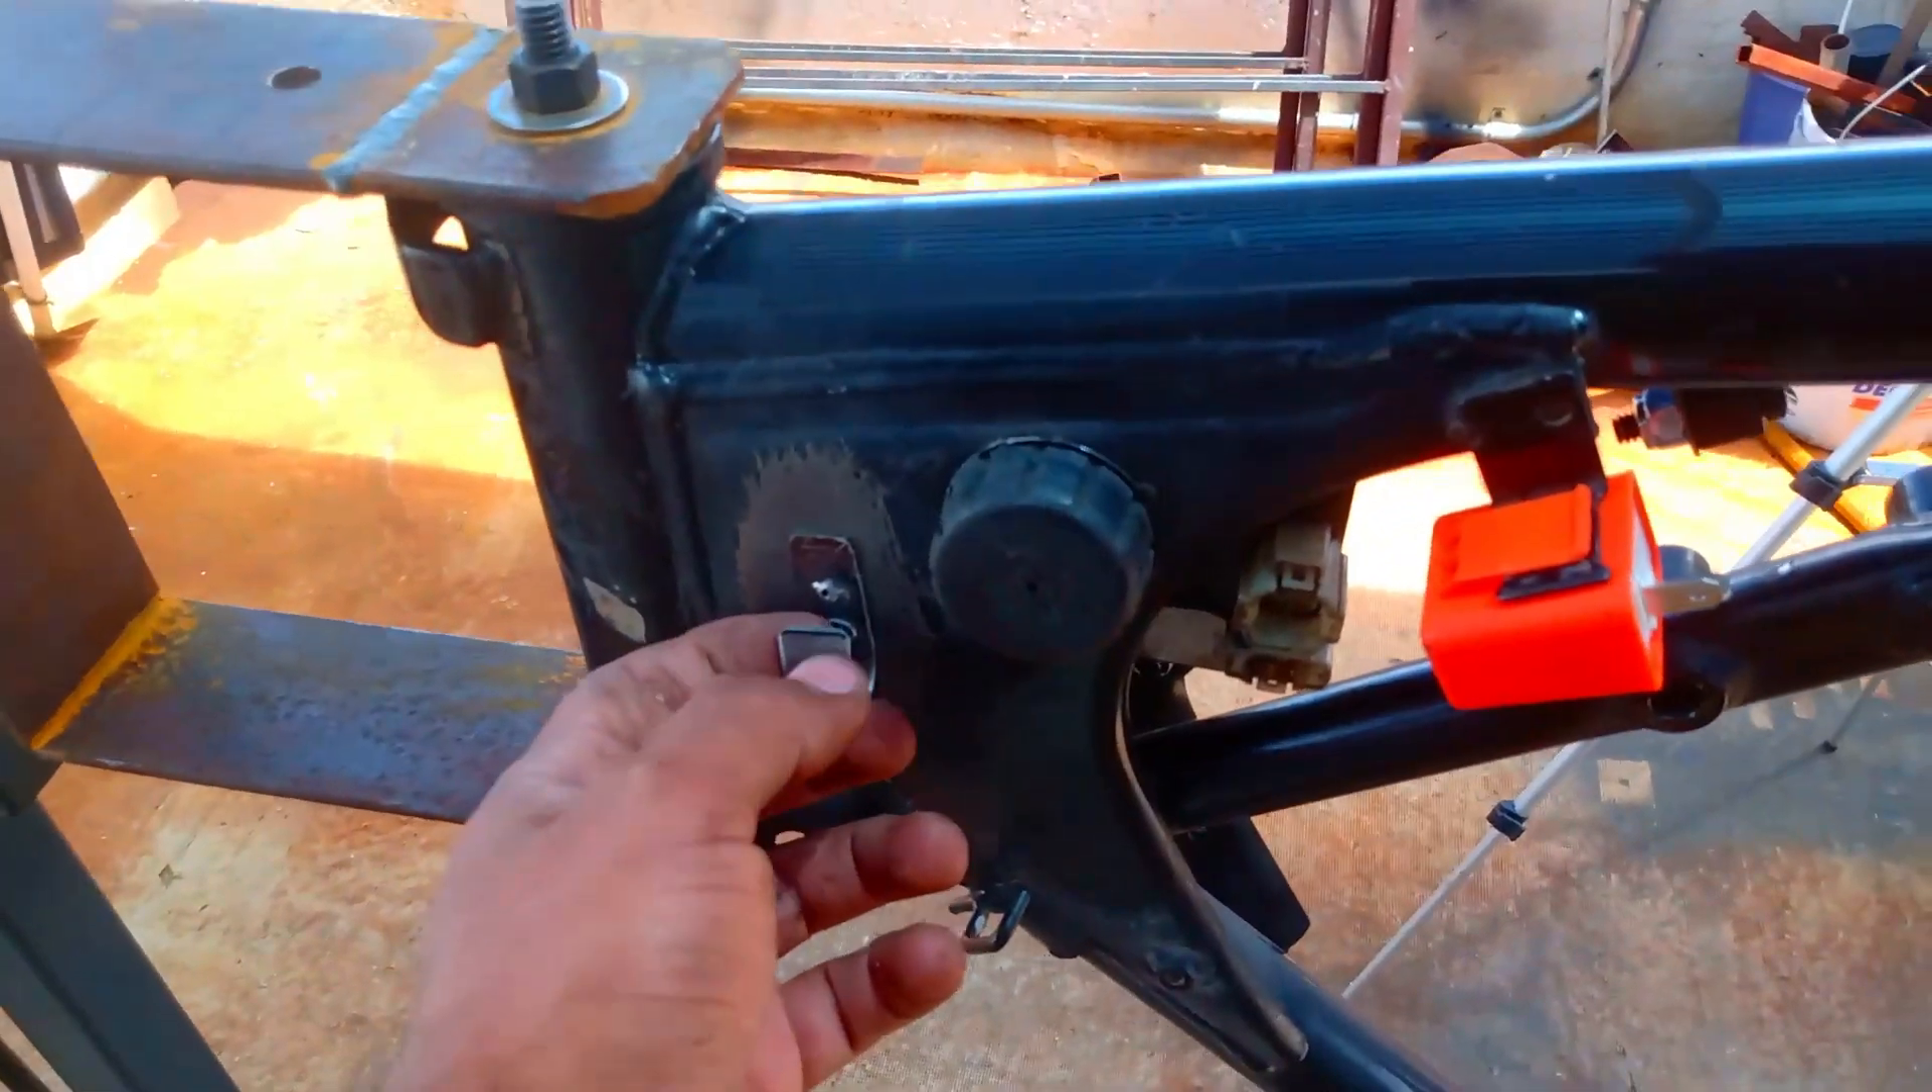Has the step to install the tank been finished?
No.